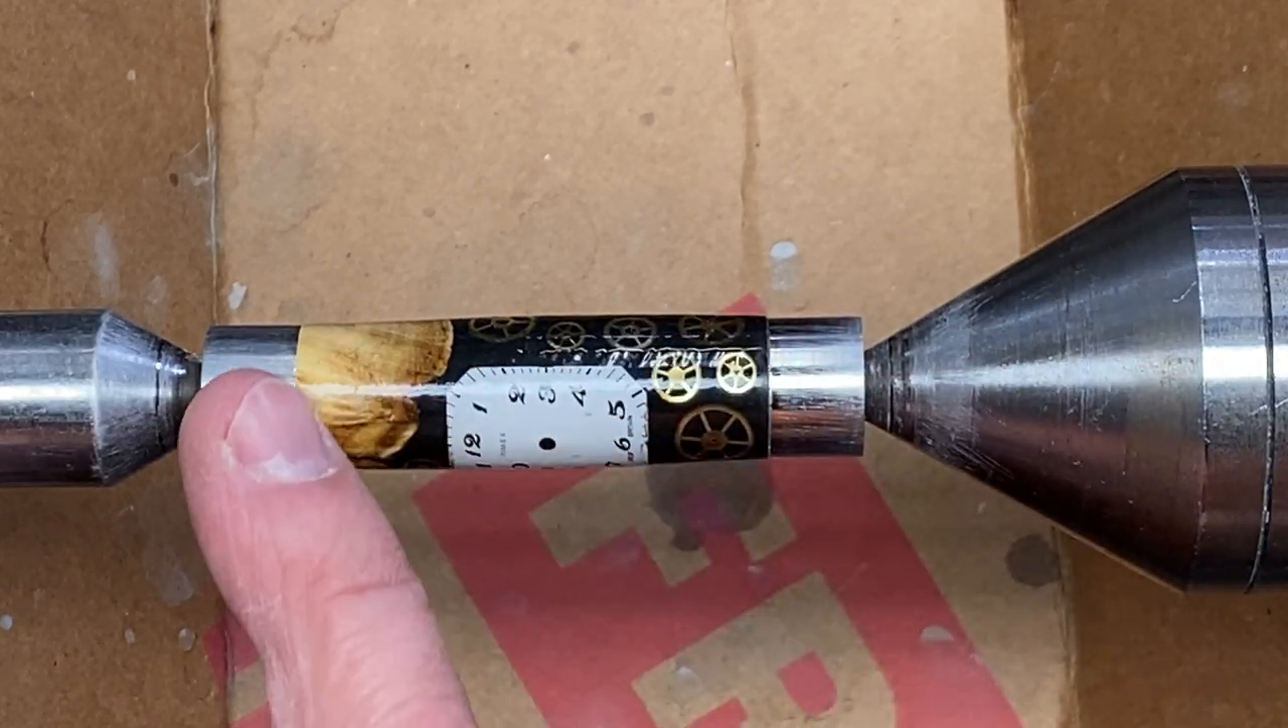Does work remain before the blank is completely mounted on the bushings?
No.